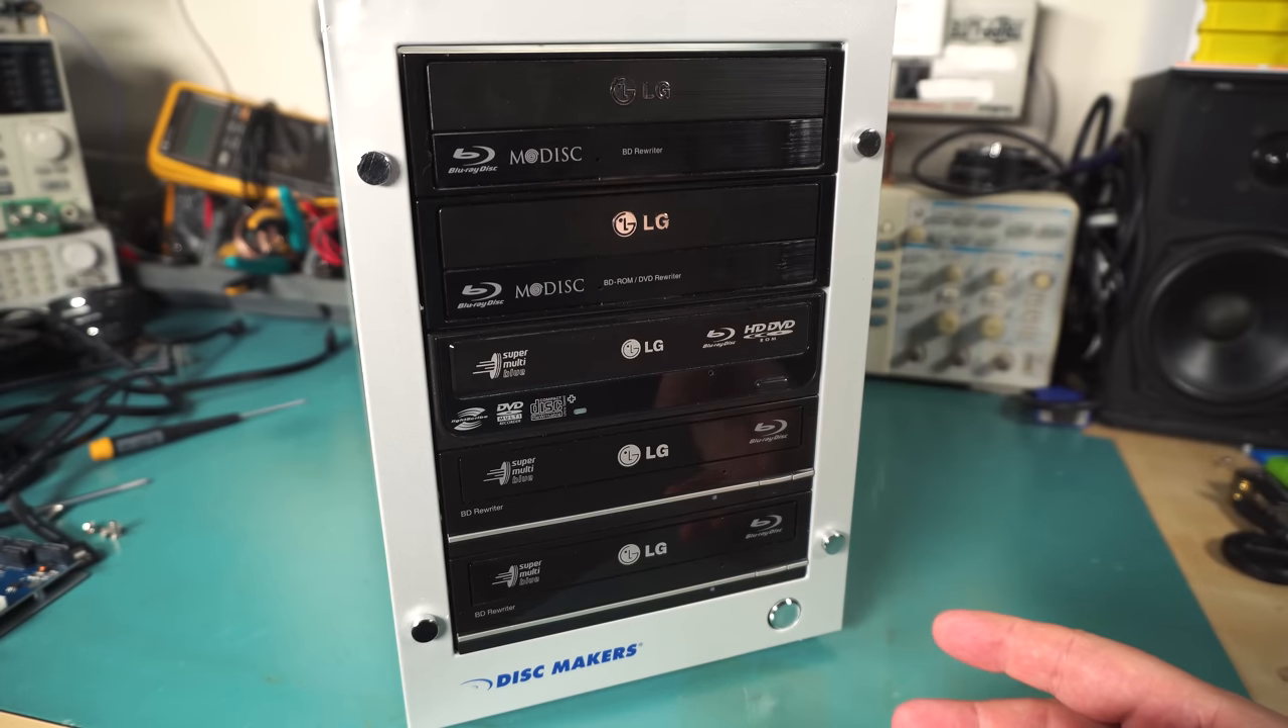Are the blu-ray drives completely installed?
Yes.